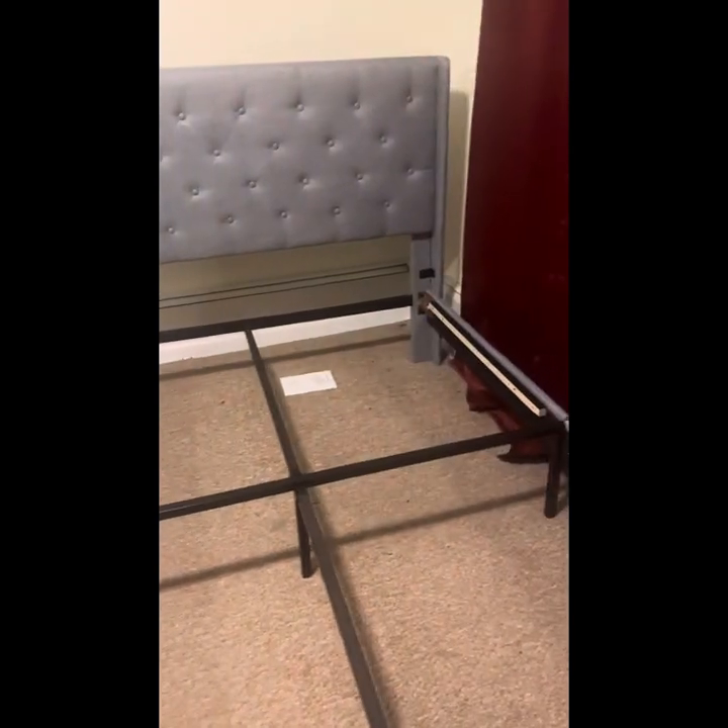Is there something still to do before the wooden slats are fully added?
Yes.